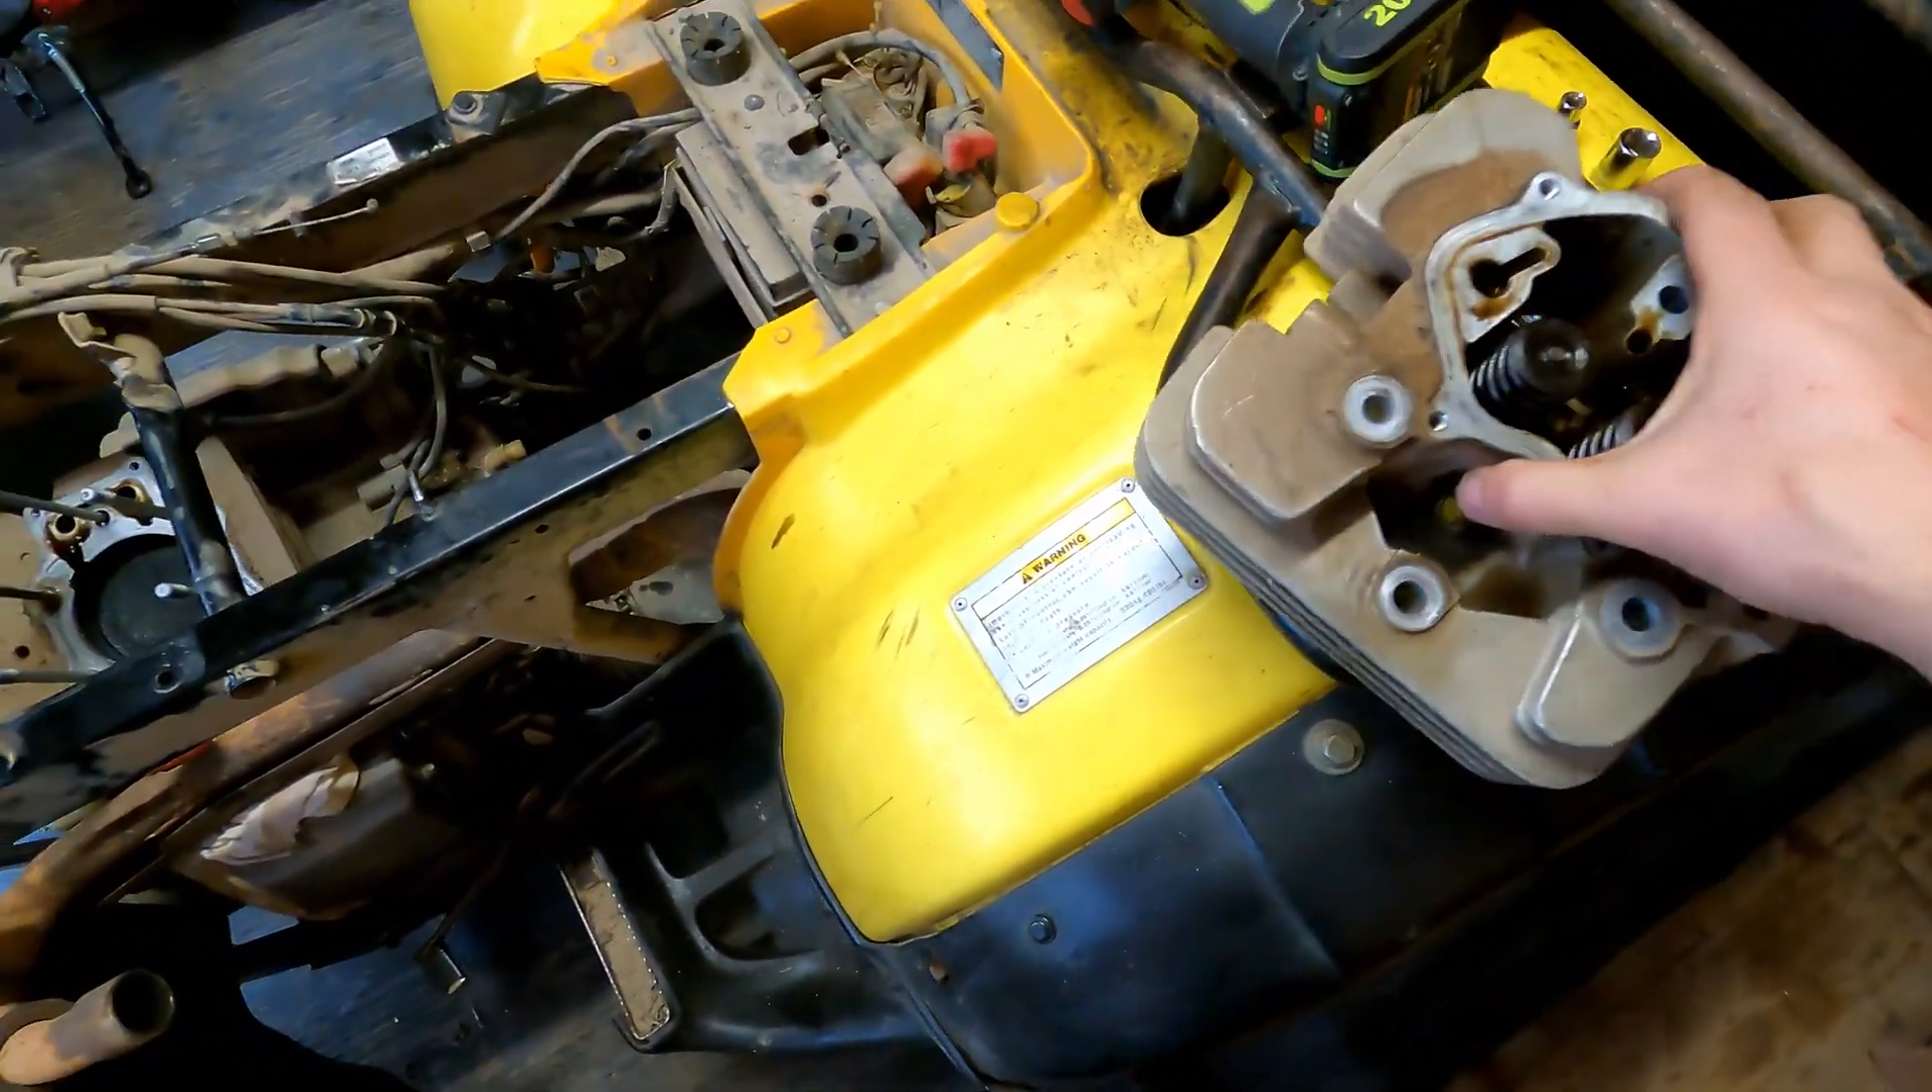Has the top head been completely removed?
Yes.